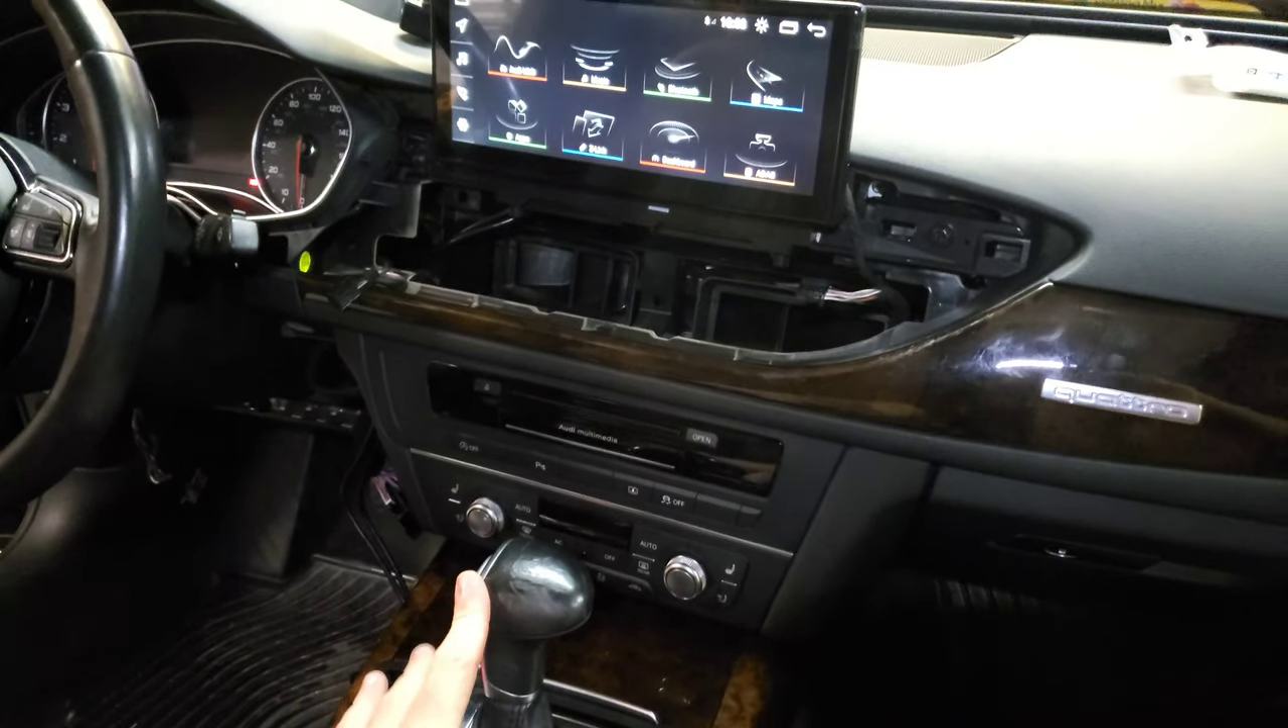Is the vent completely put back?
No.